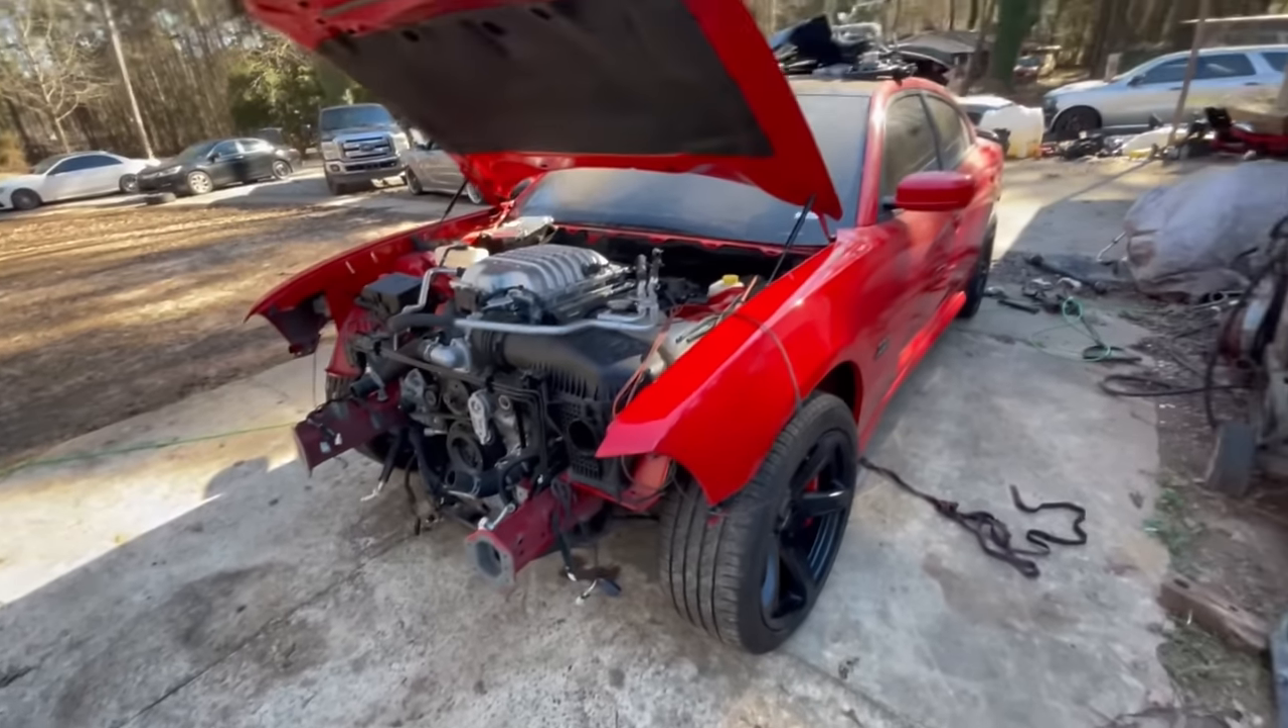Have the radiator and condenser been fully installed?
No.